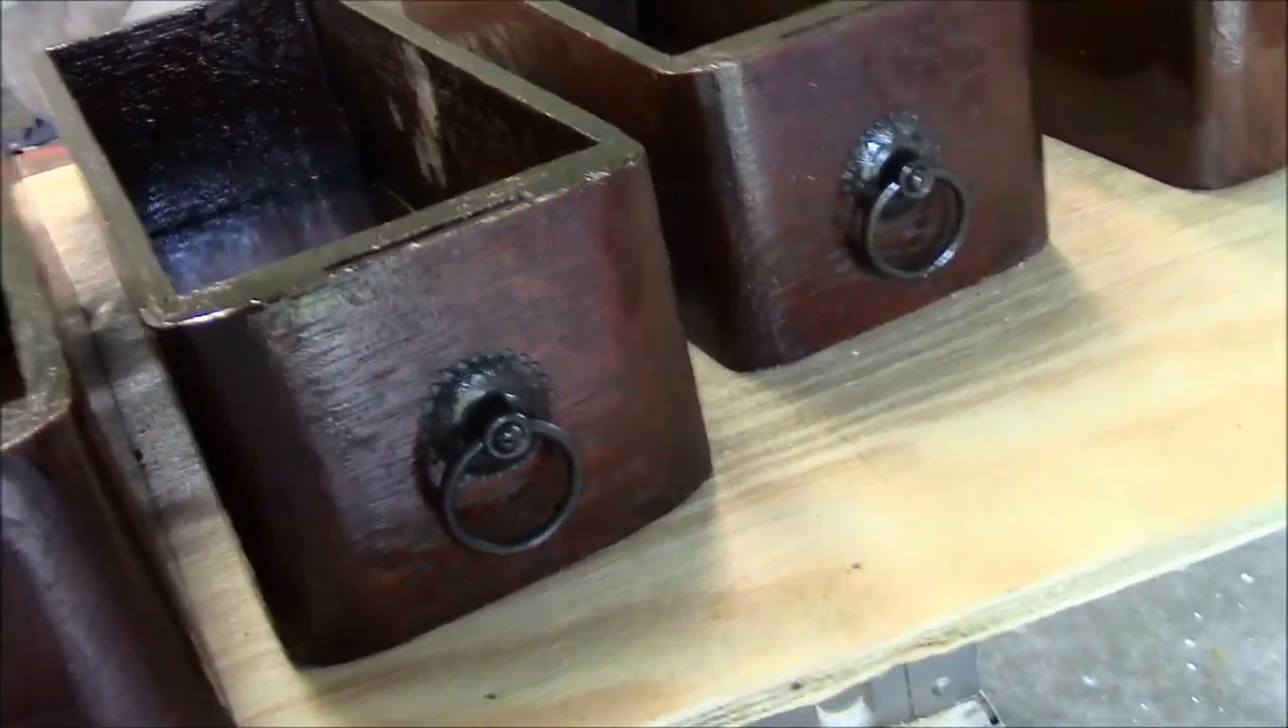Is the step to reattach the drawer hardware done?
Yes.